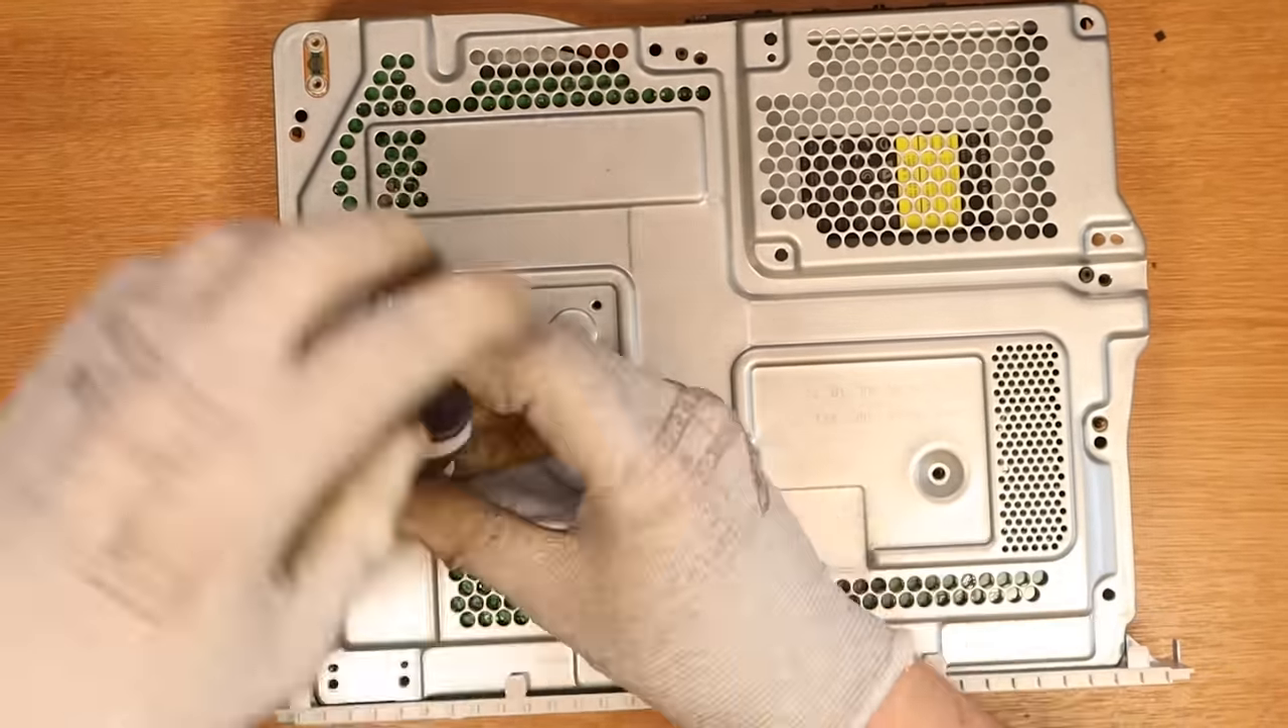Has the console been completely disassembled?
No.